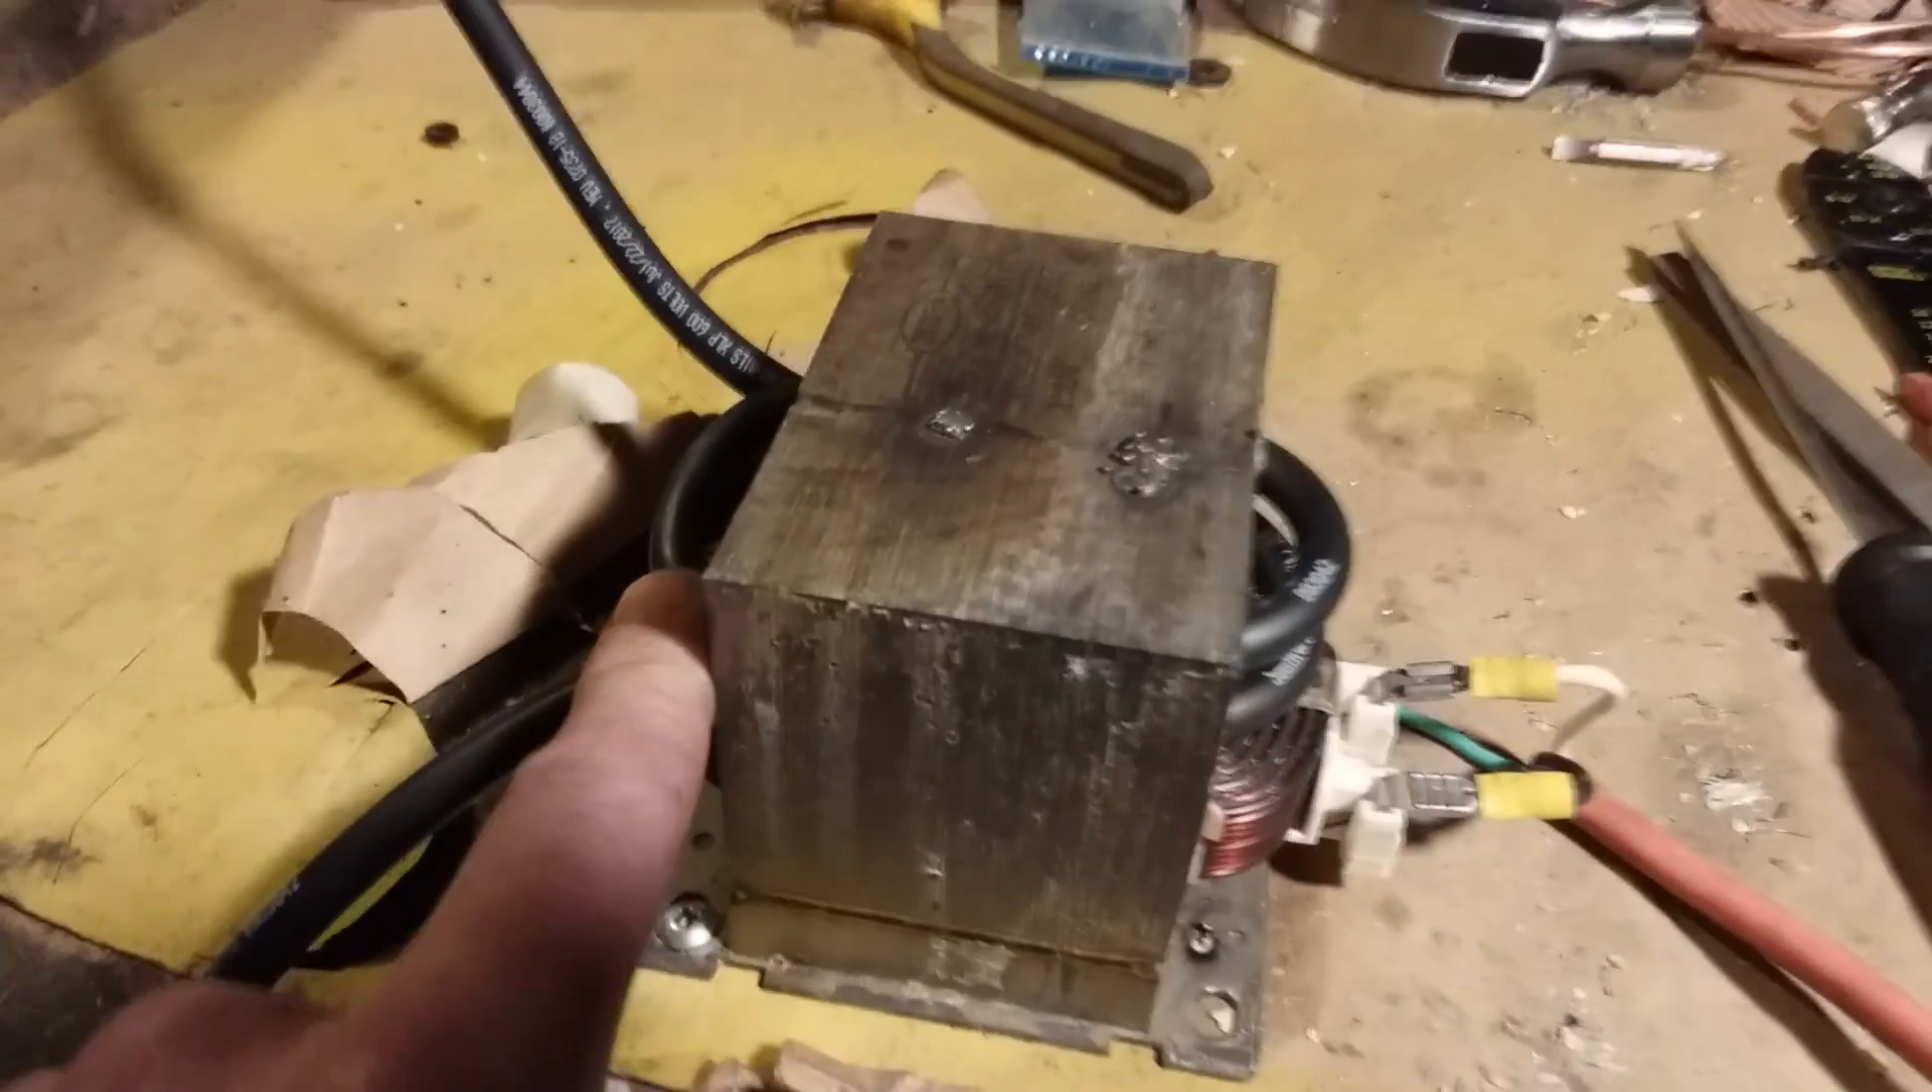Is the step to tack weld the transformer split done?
Yes.